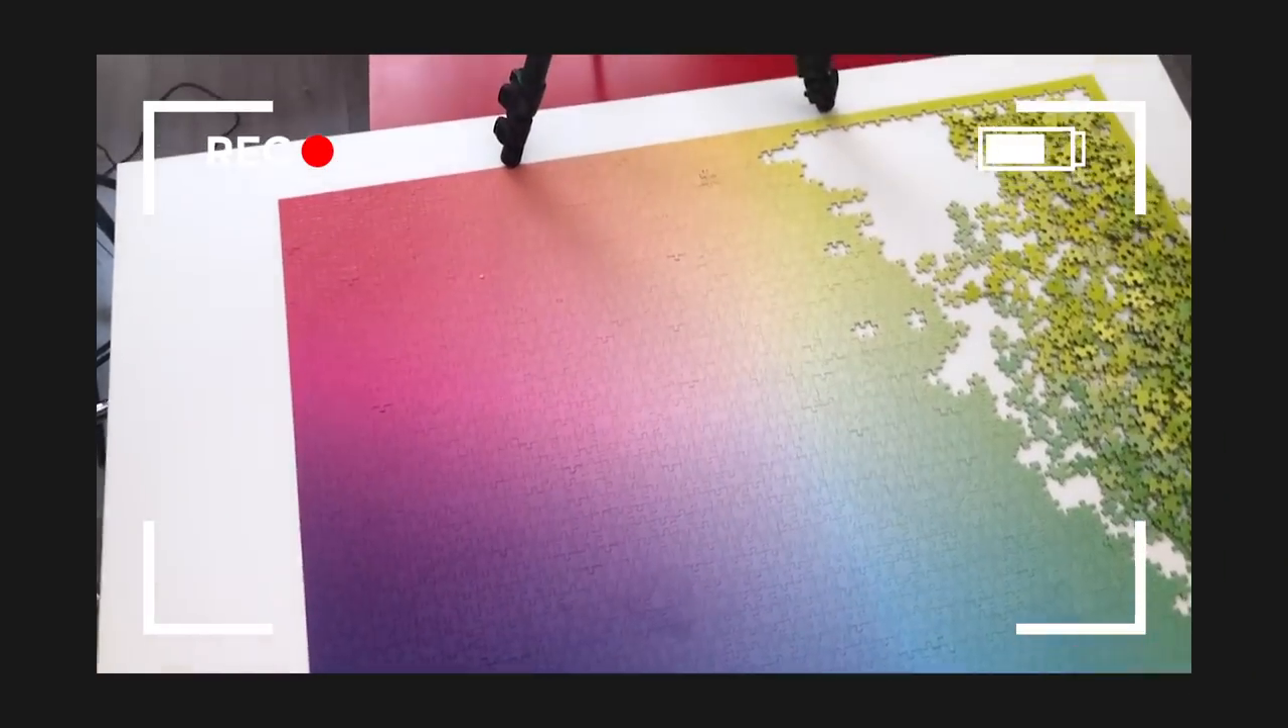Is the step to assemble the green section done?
No.